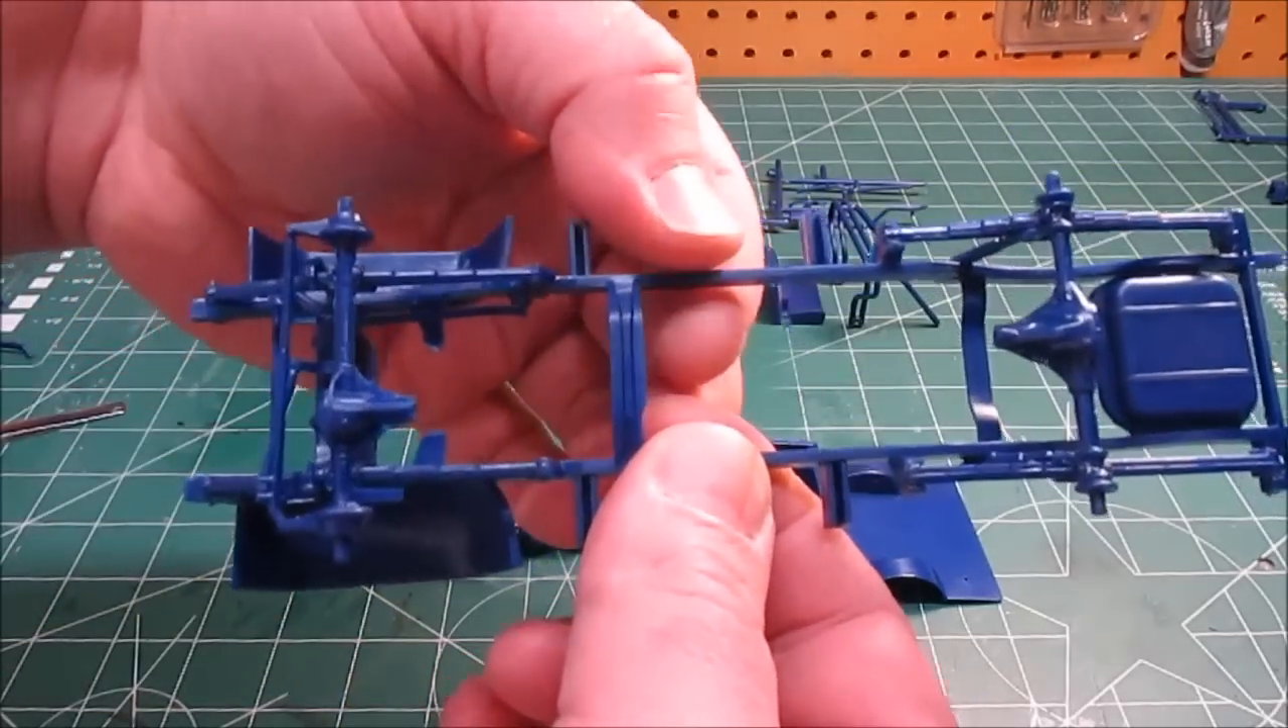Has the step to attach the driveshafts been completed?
No.